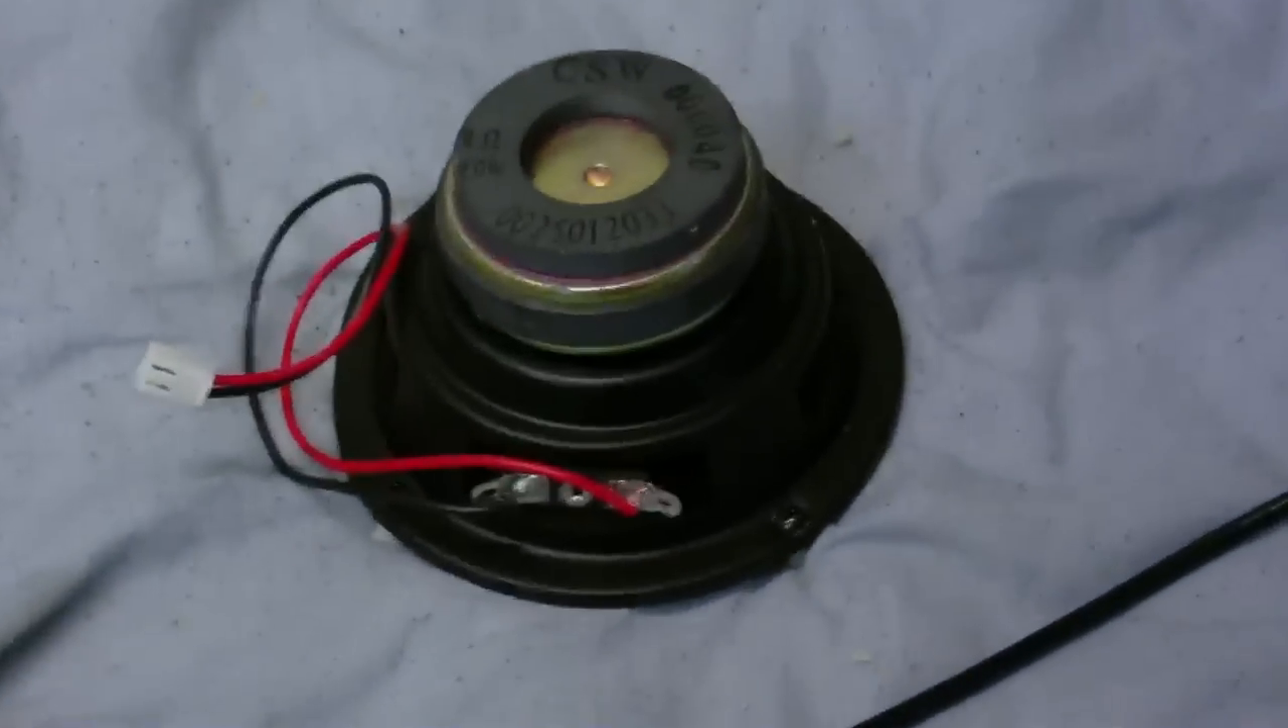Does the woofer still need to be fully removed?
No.